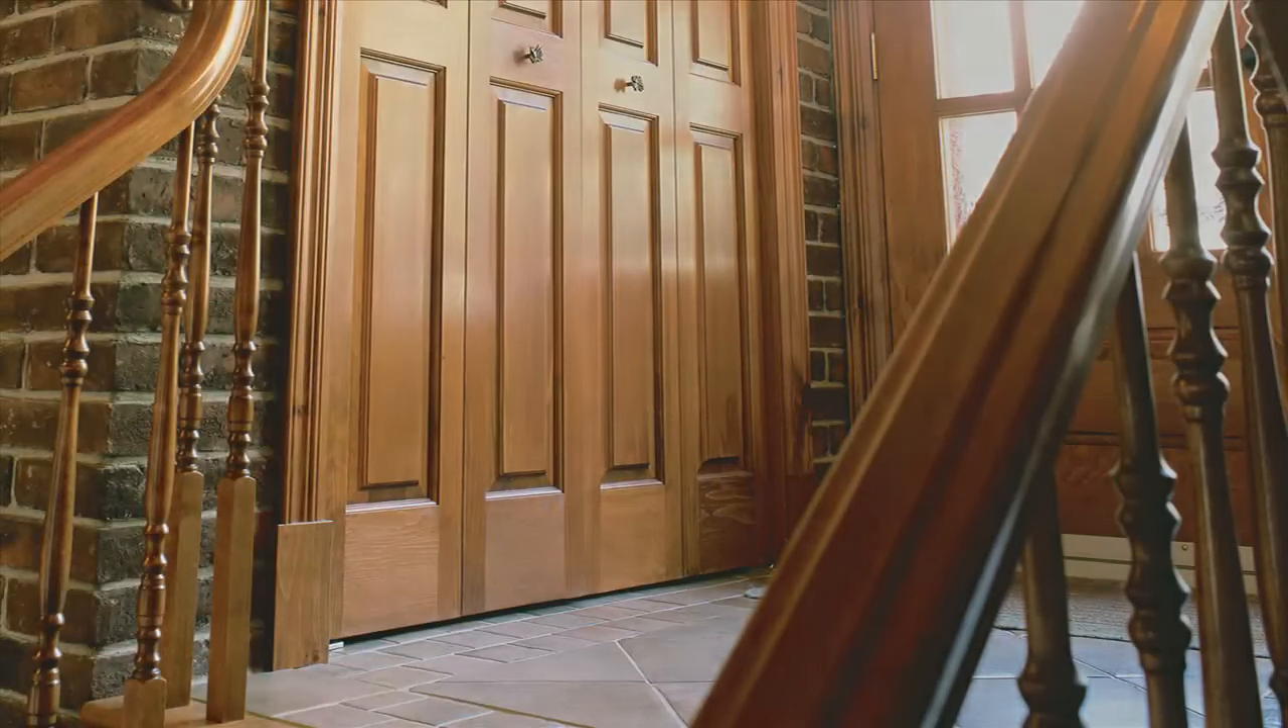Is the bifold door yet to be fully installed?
No.